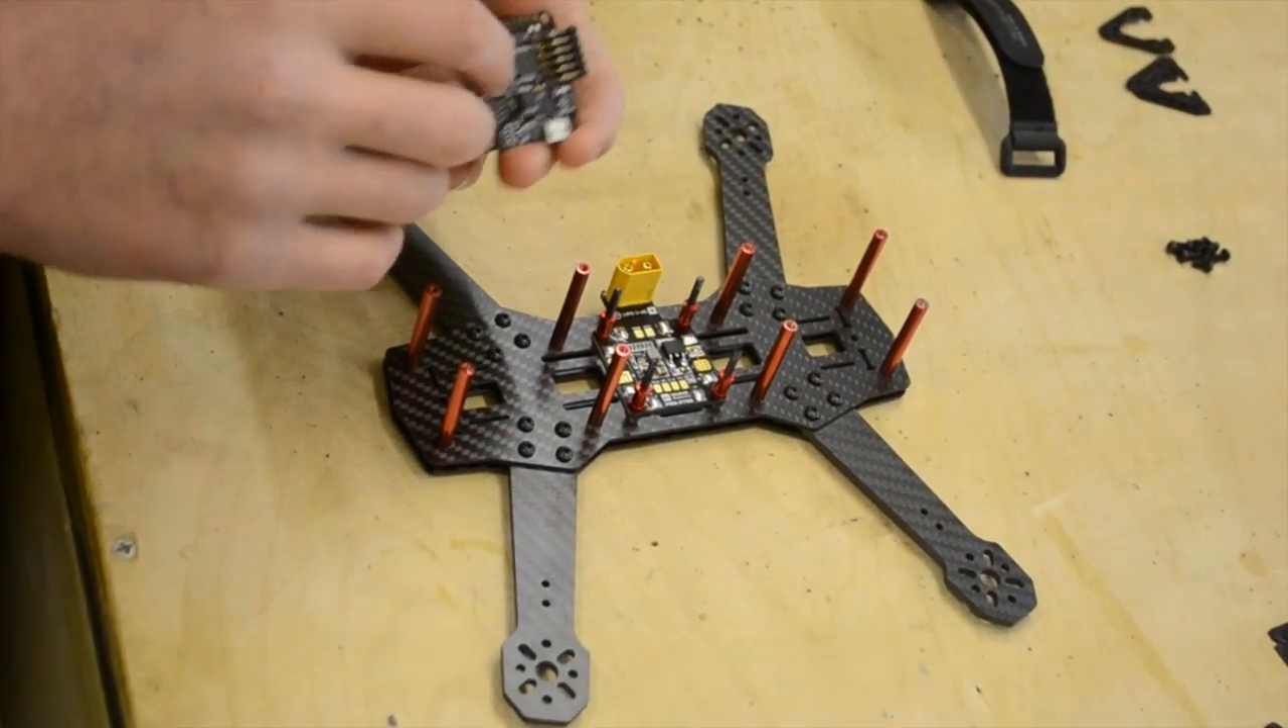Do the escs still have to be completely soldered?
Yes.